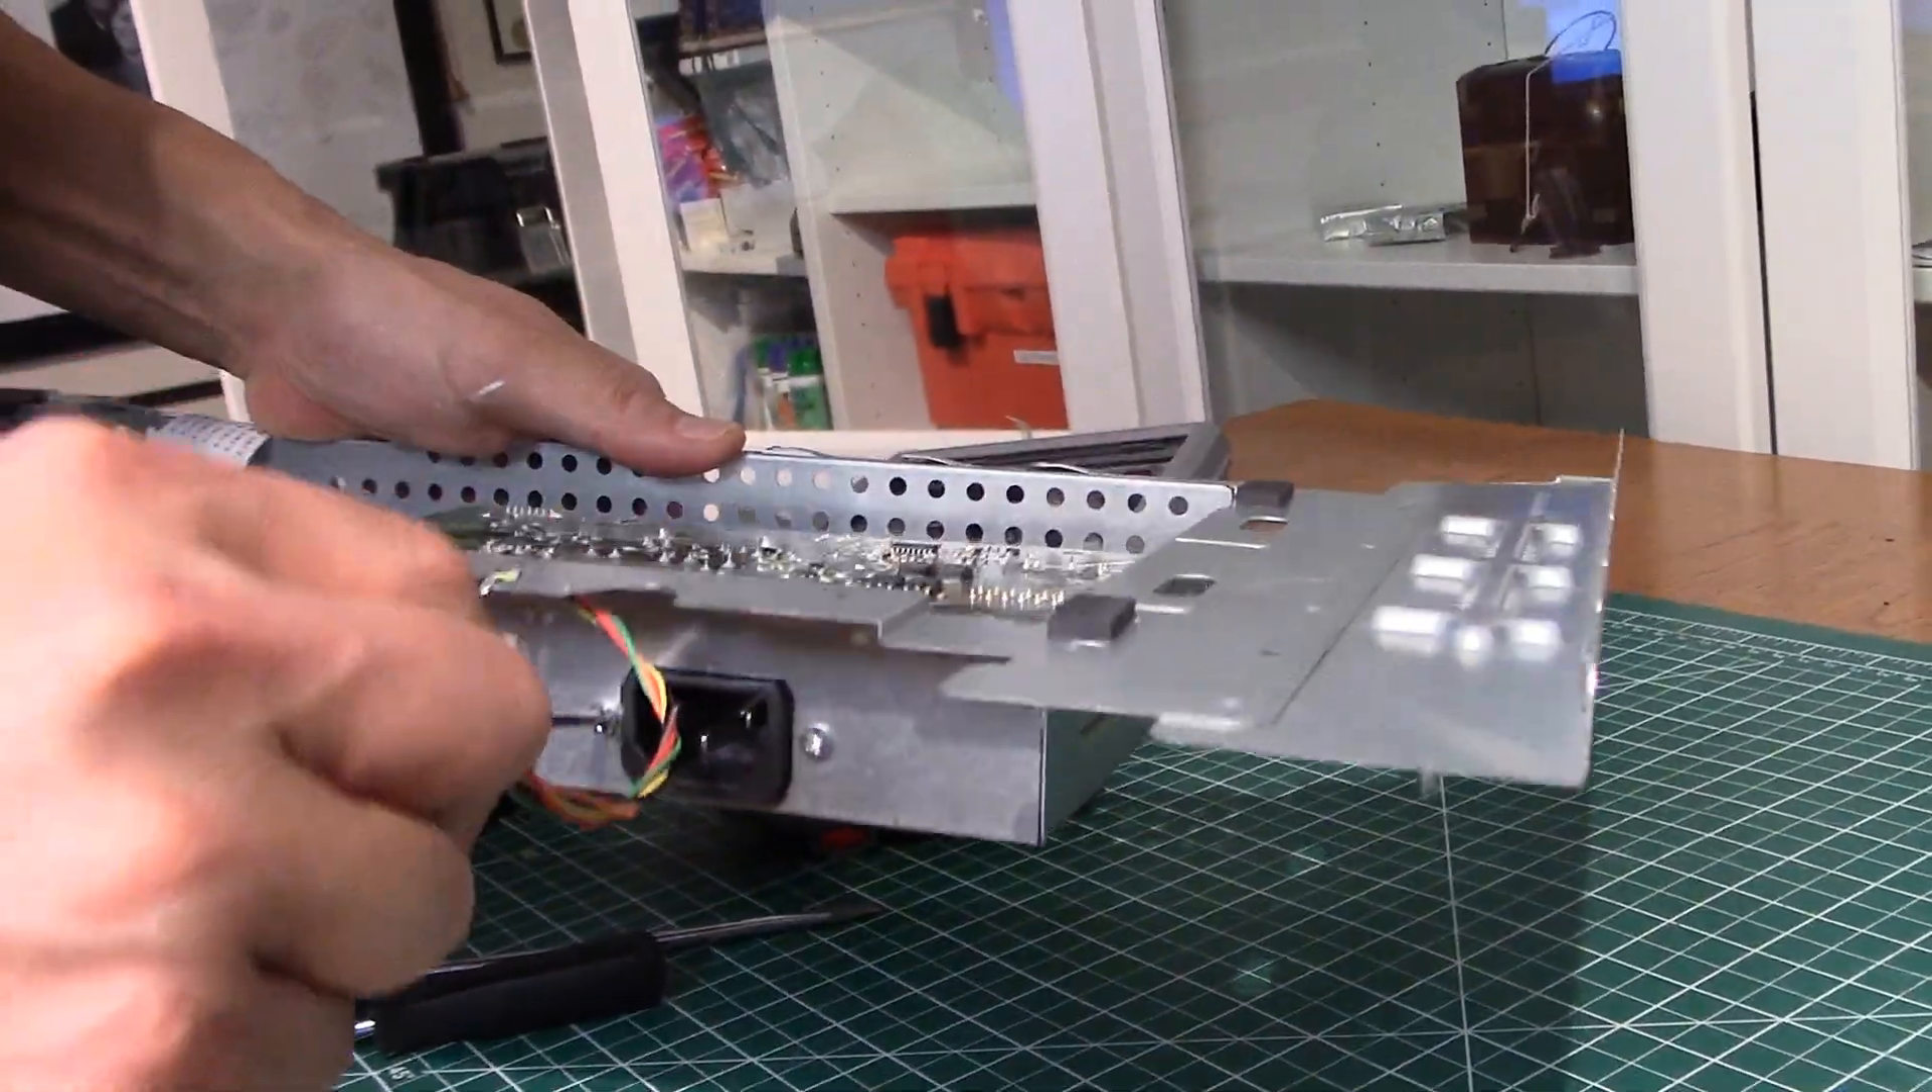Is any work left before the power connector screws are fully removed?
Yes.